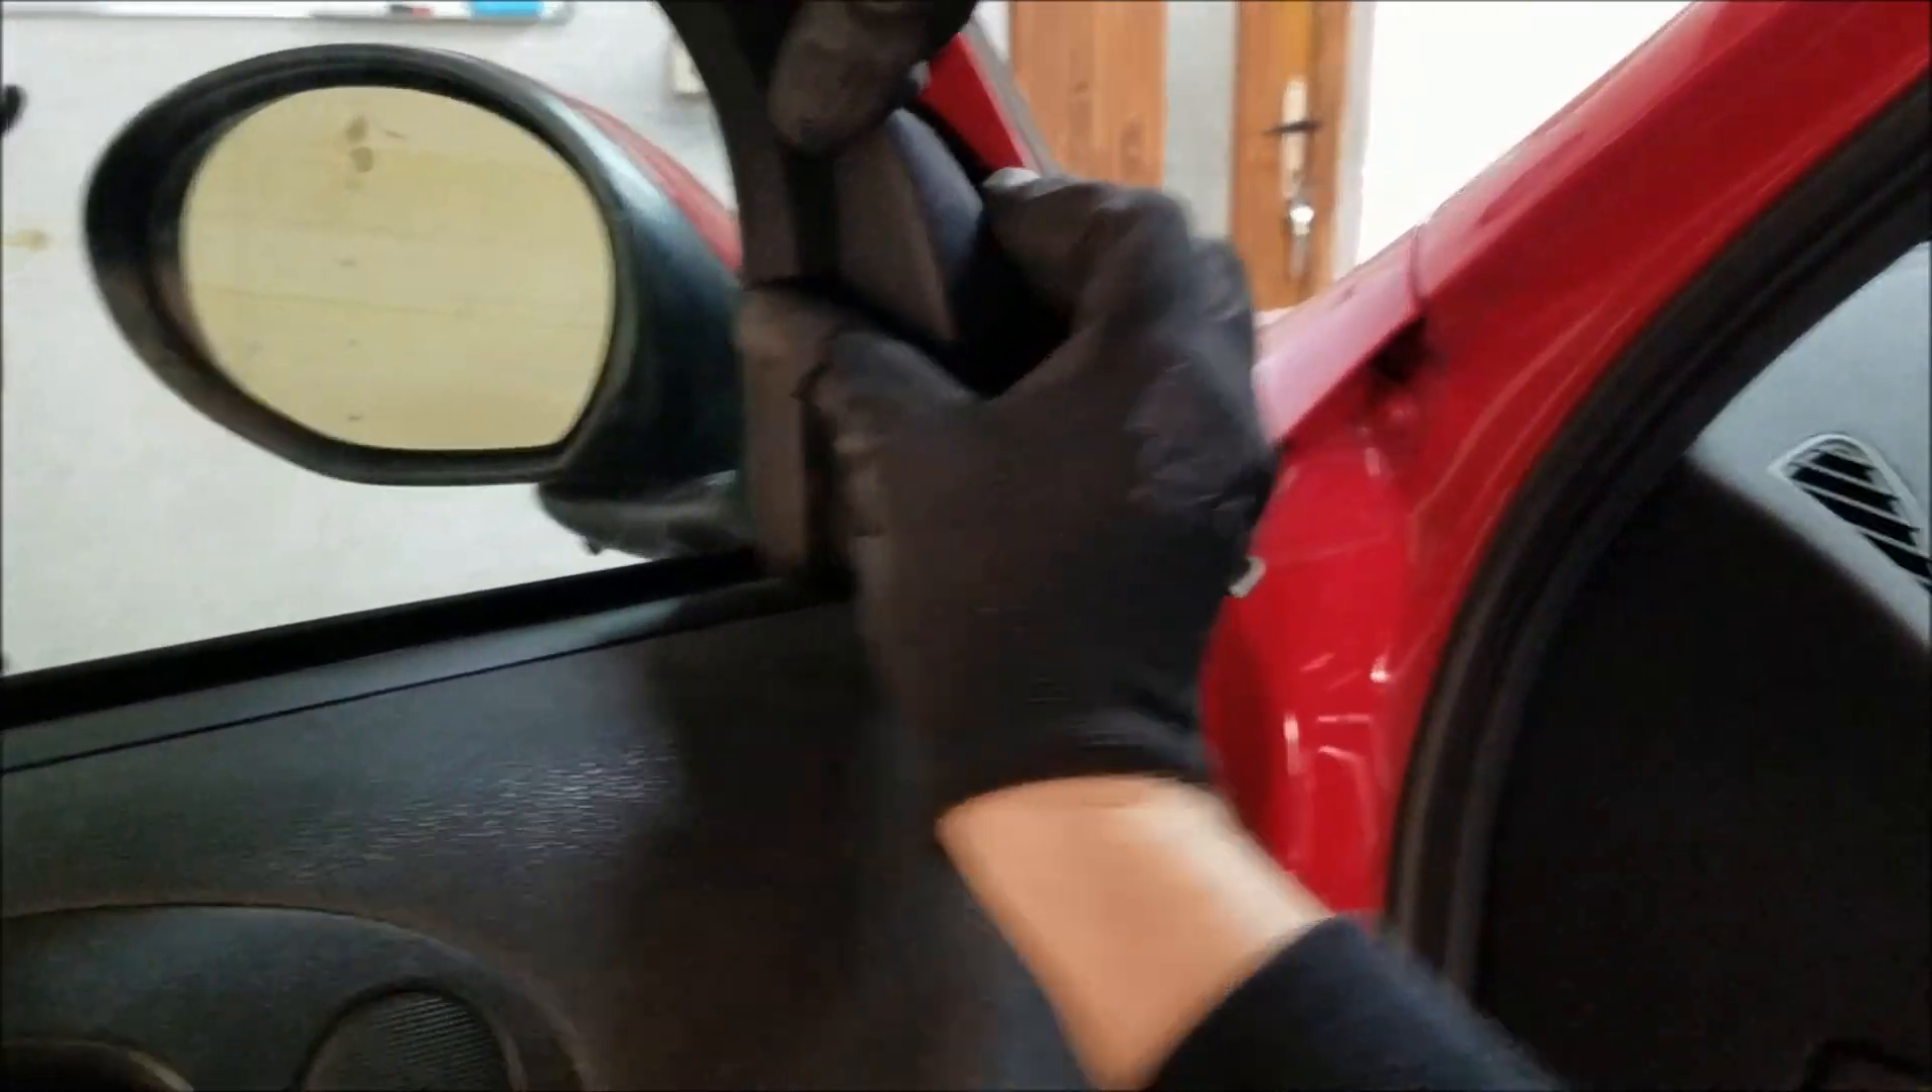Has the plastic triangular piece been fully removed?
No.